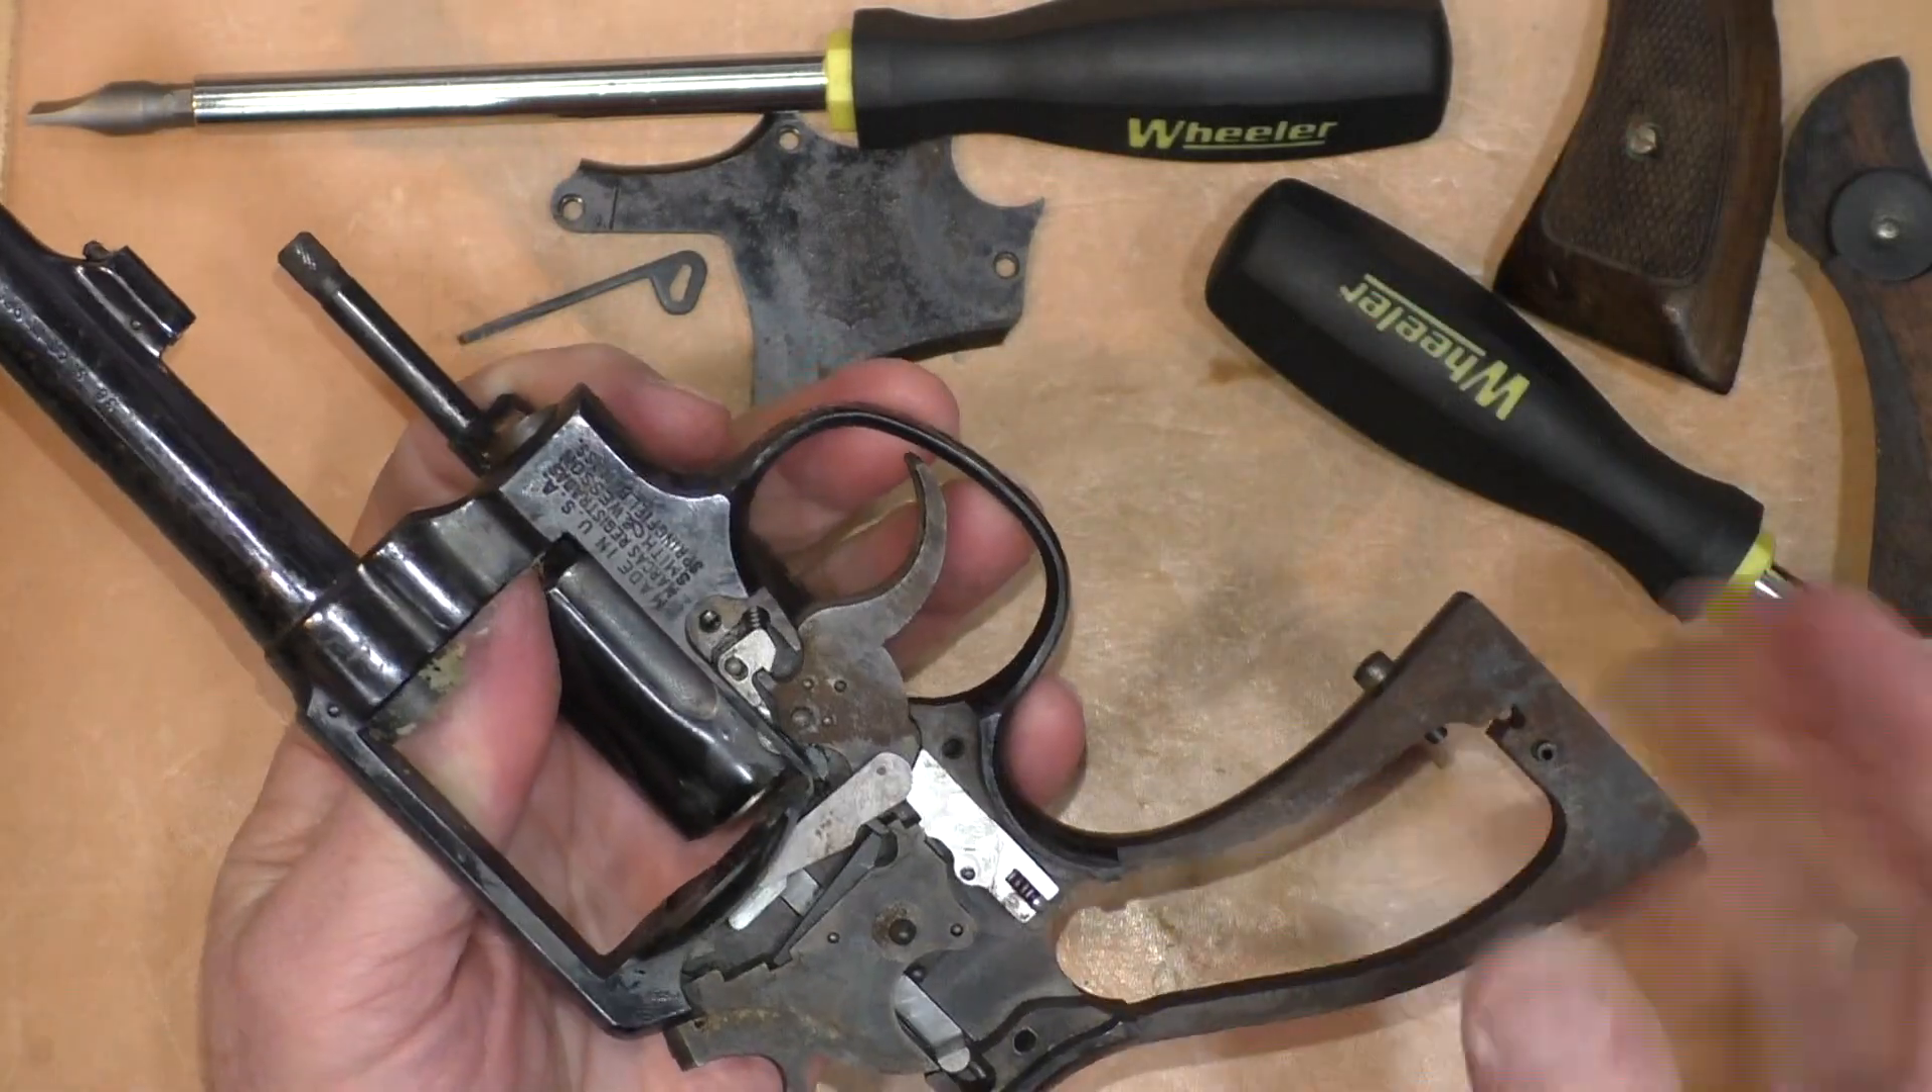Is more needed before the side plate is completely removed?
No.